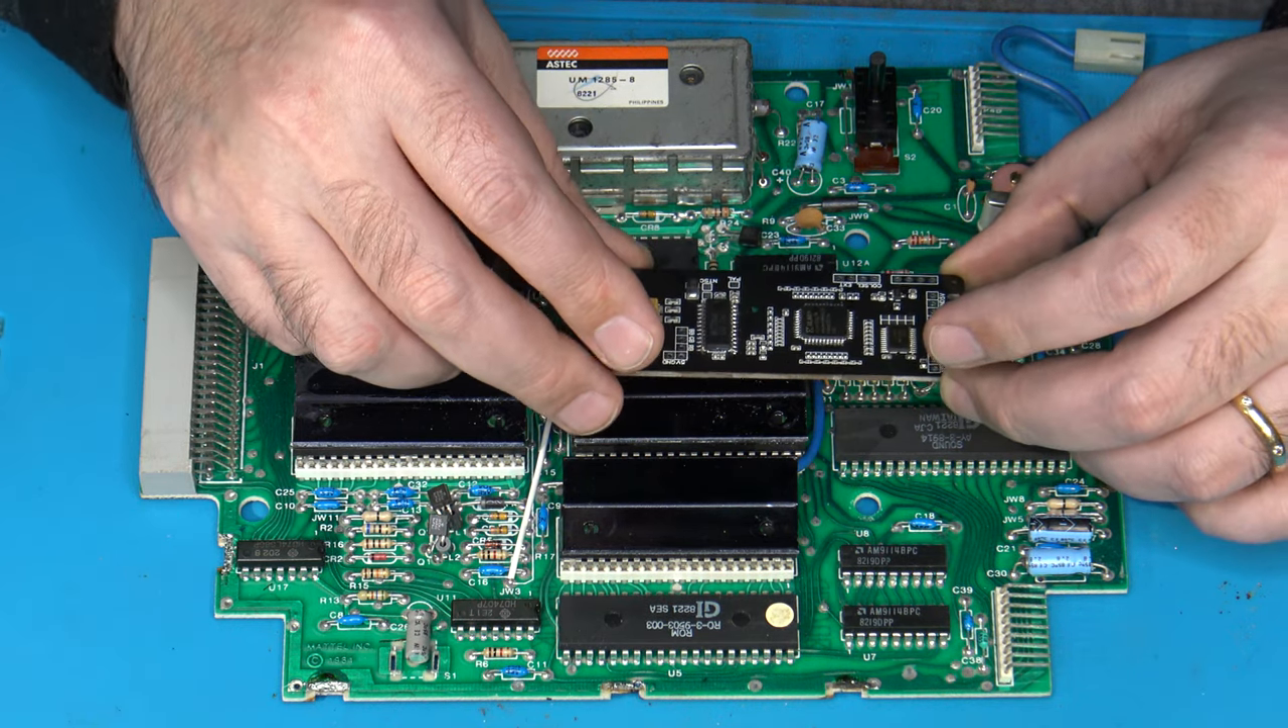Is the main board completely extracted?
Yes.